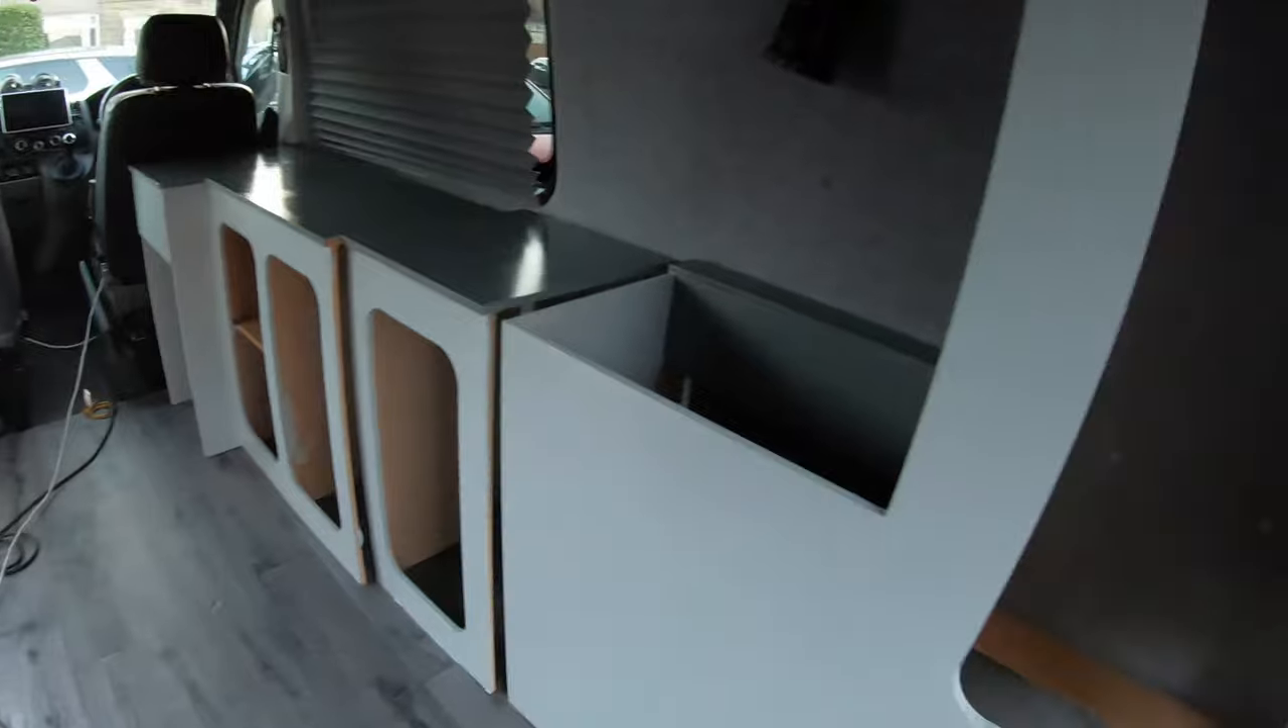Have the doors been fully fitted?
No.